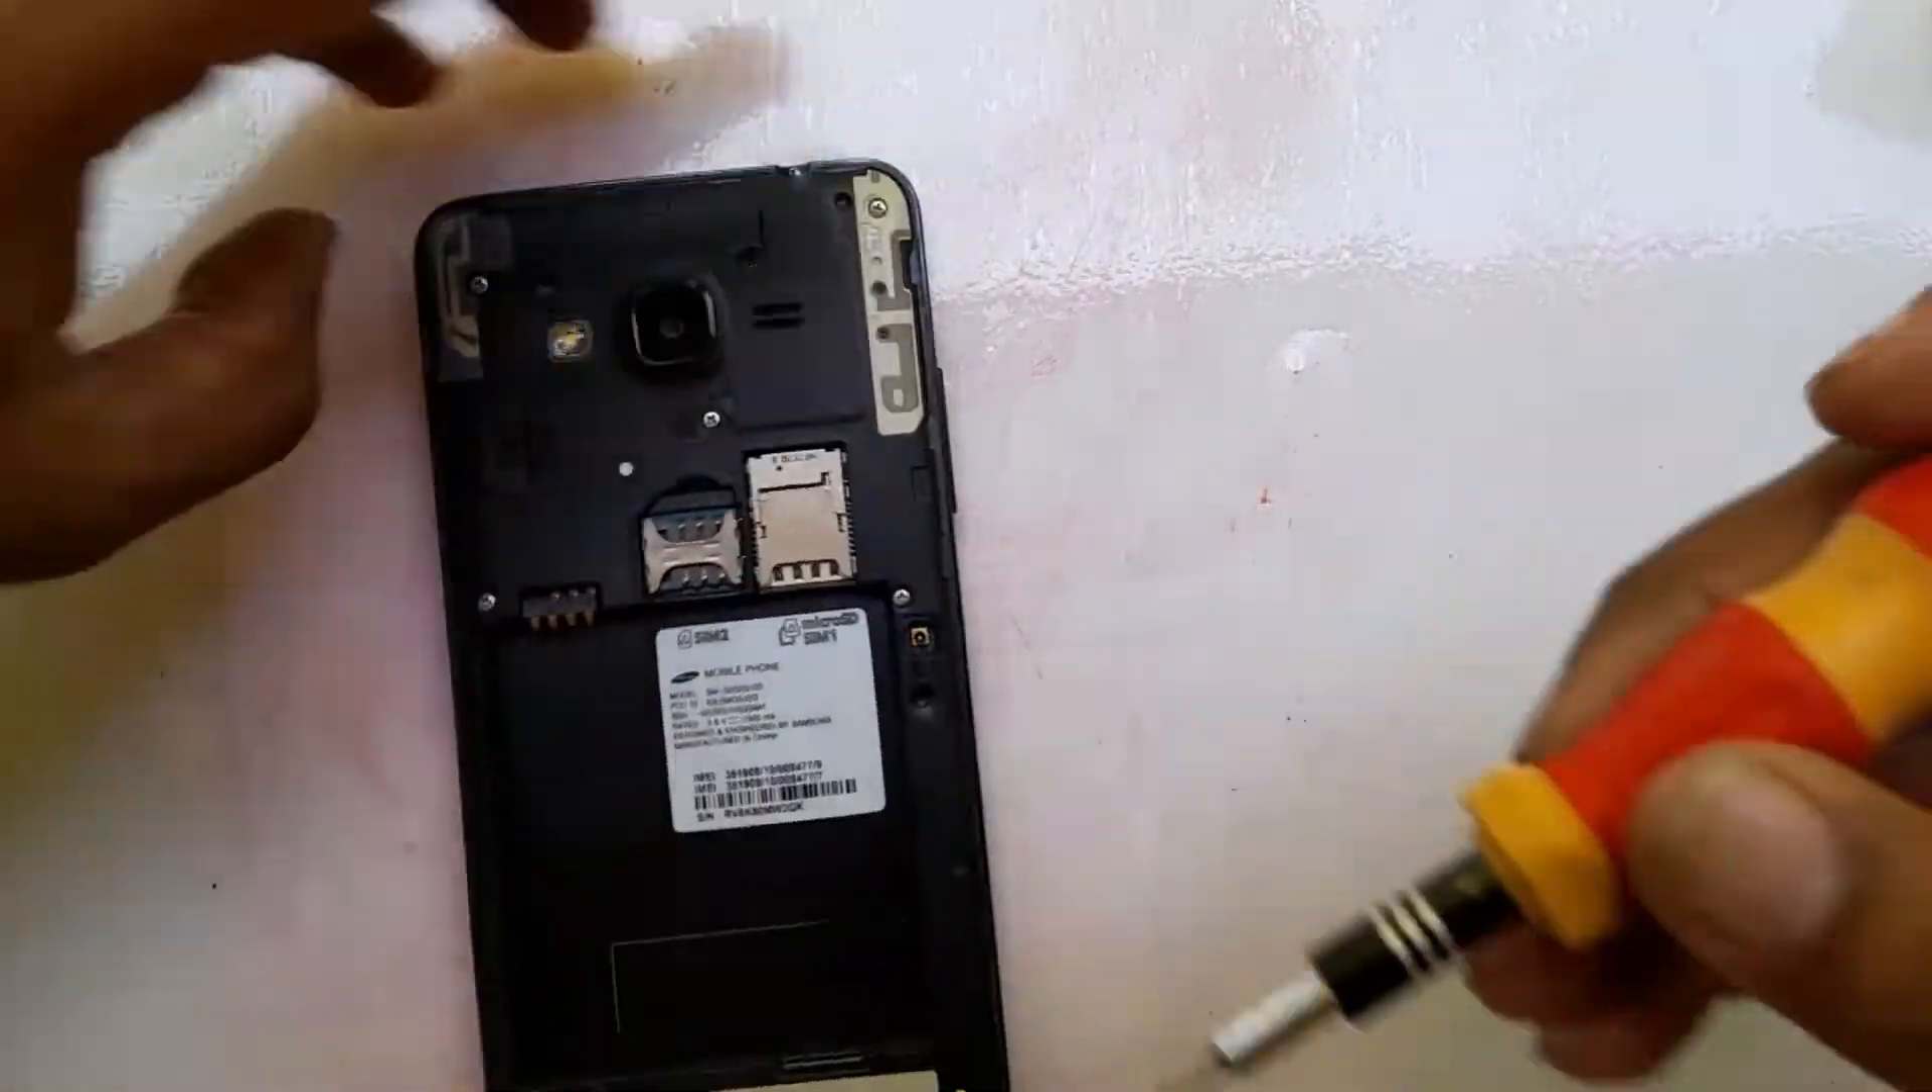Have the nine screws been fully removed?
No.